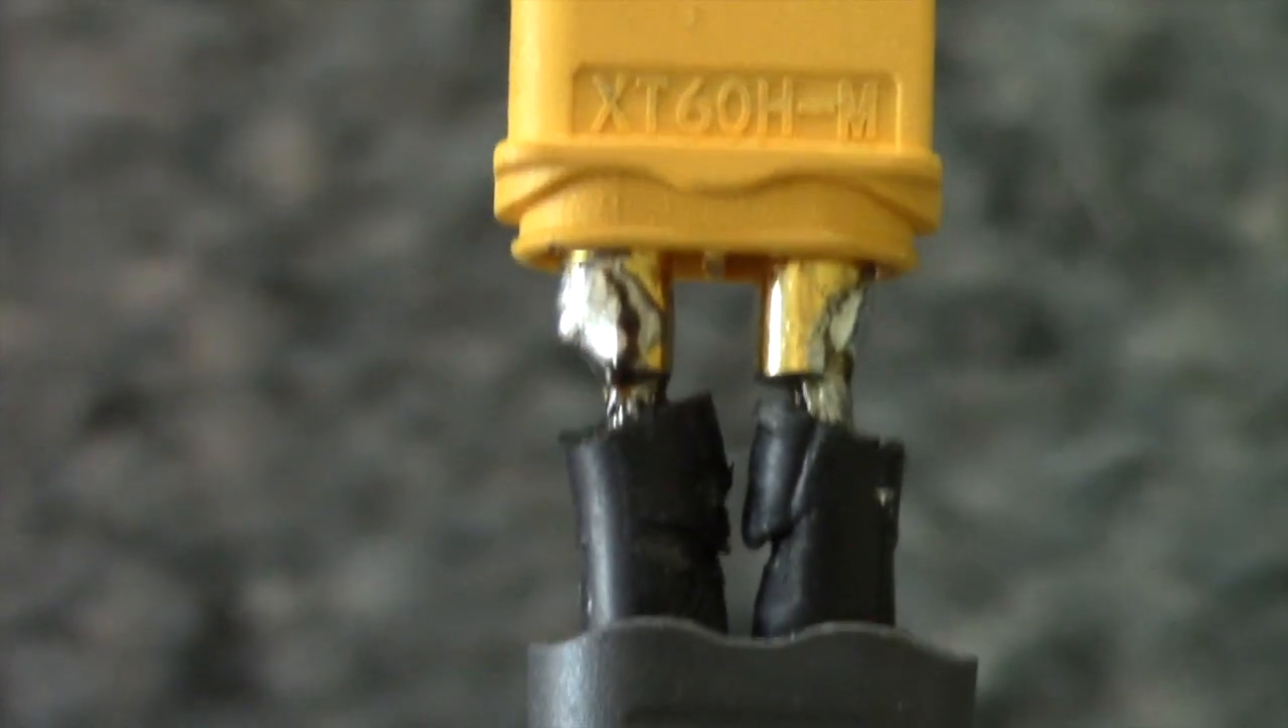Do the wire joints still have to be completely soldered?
No.